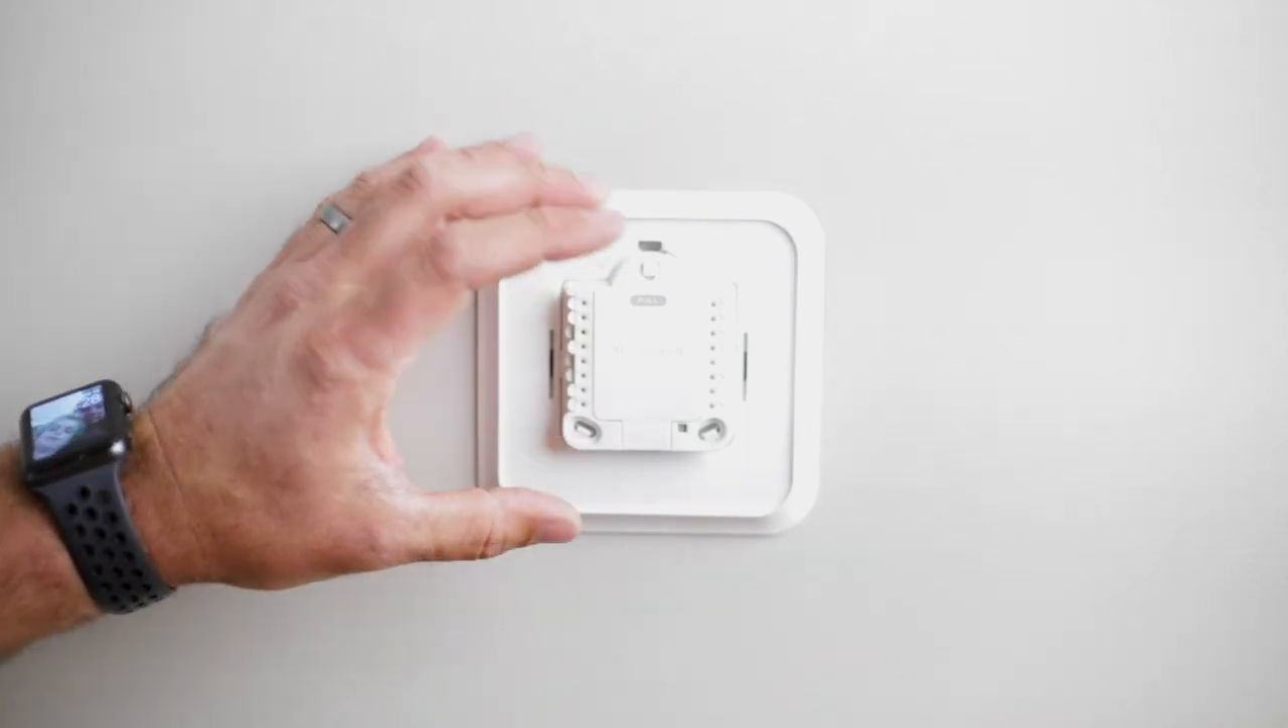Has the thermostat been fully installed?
No.